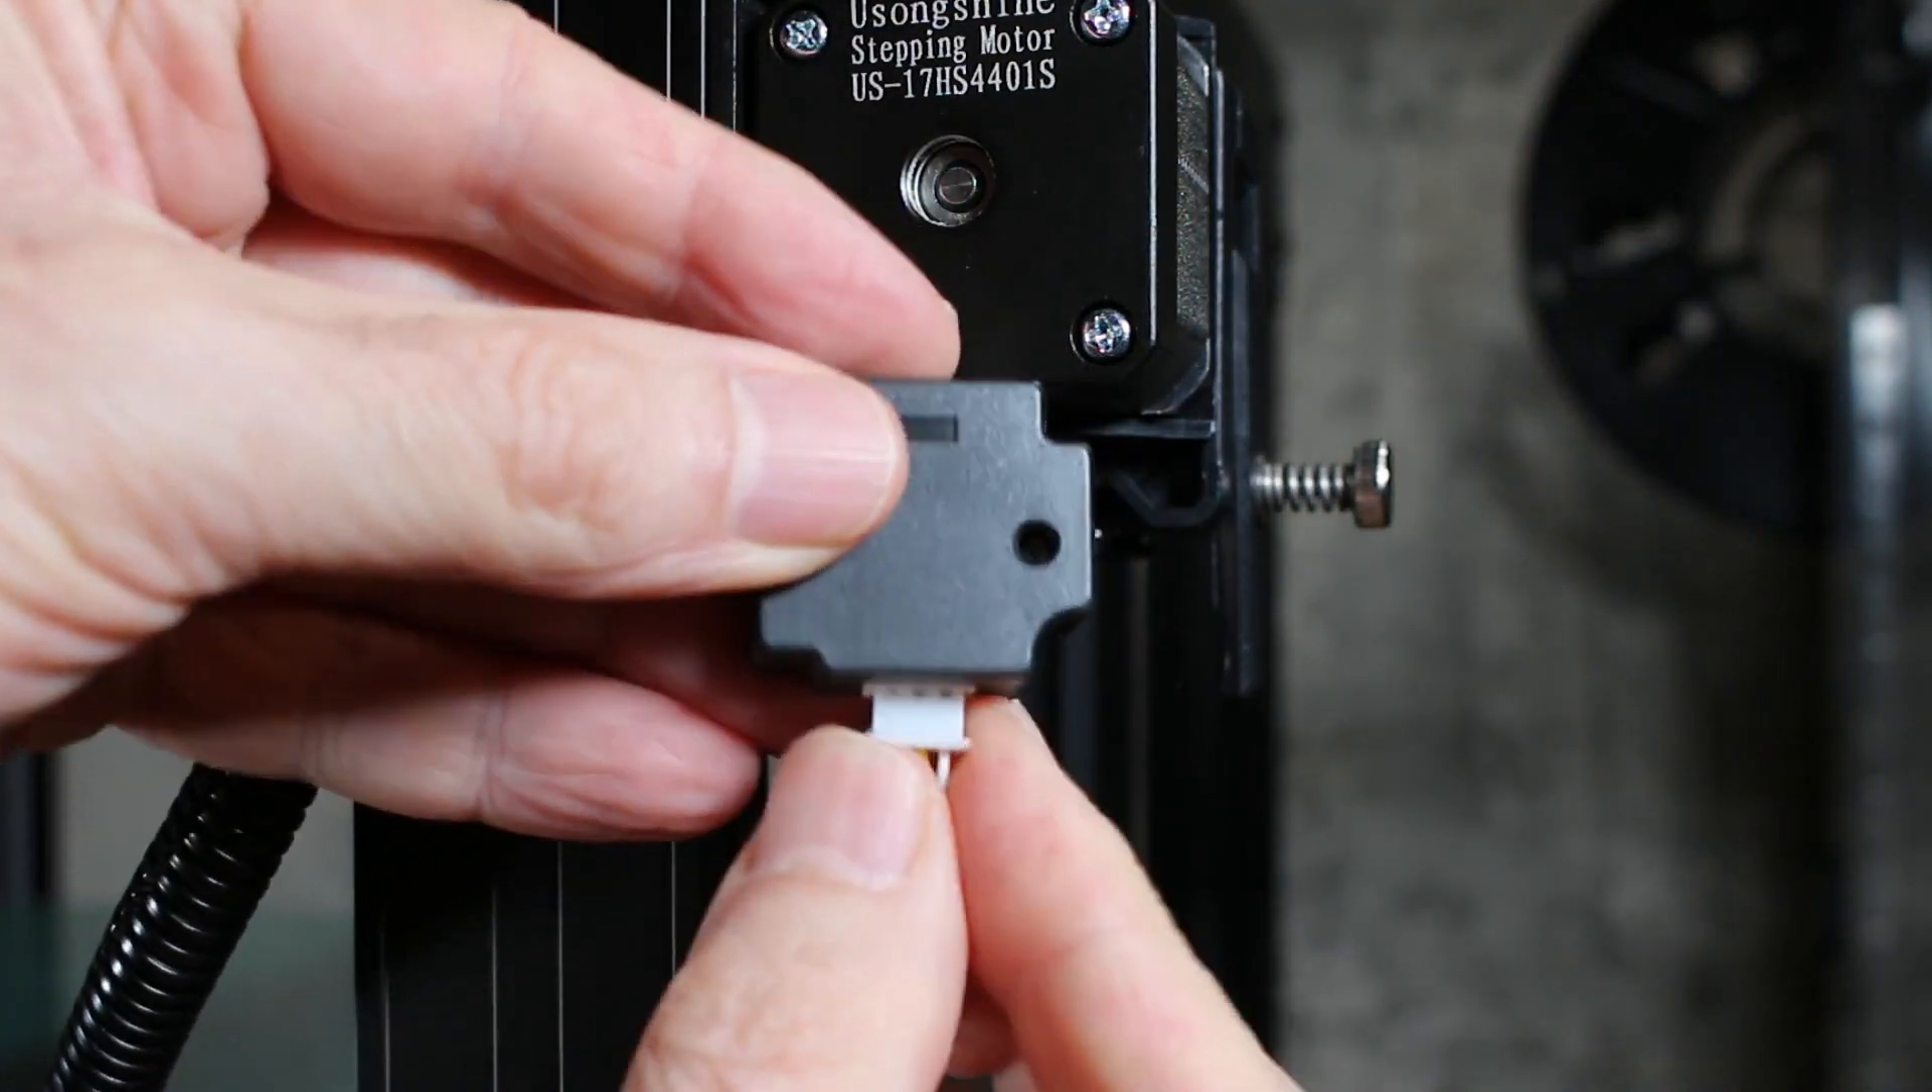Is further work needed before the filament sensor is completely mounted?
Yes.